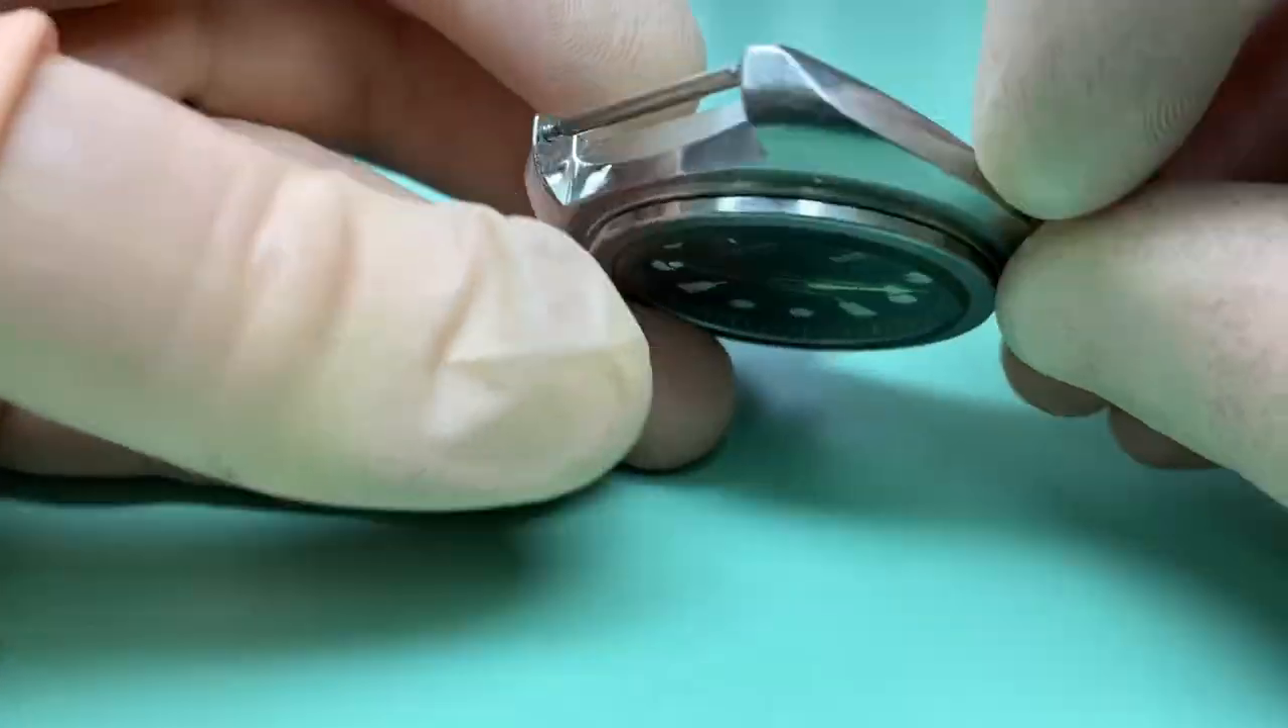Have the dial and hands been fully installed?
Yes.